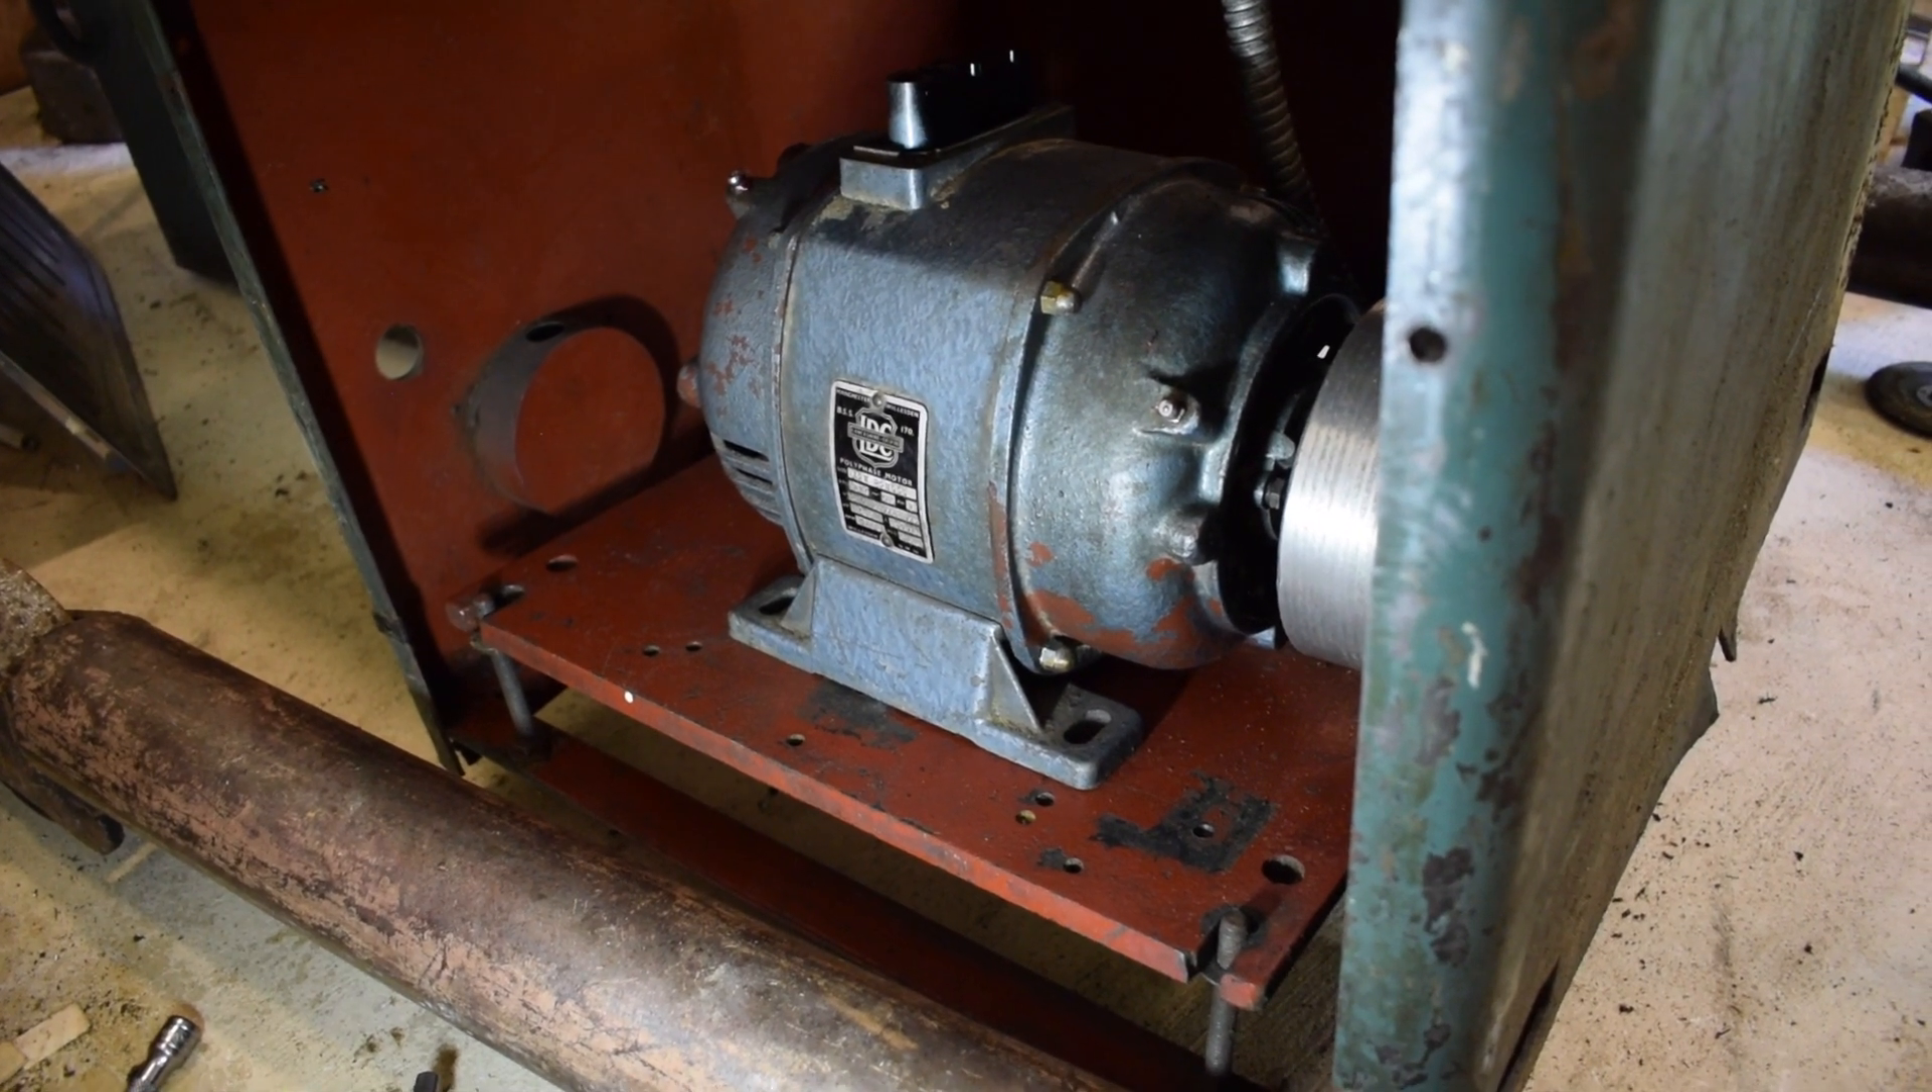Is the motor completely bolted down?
No.